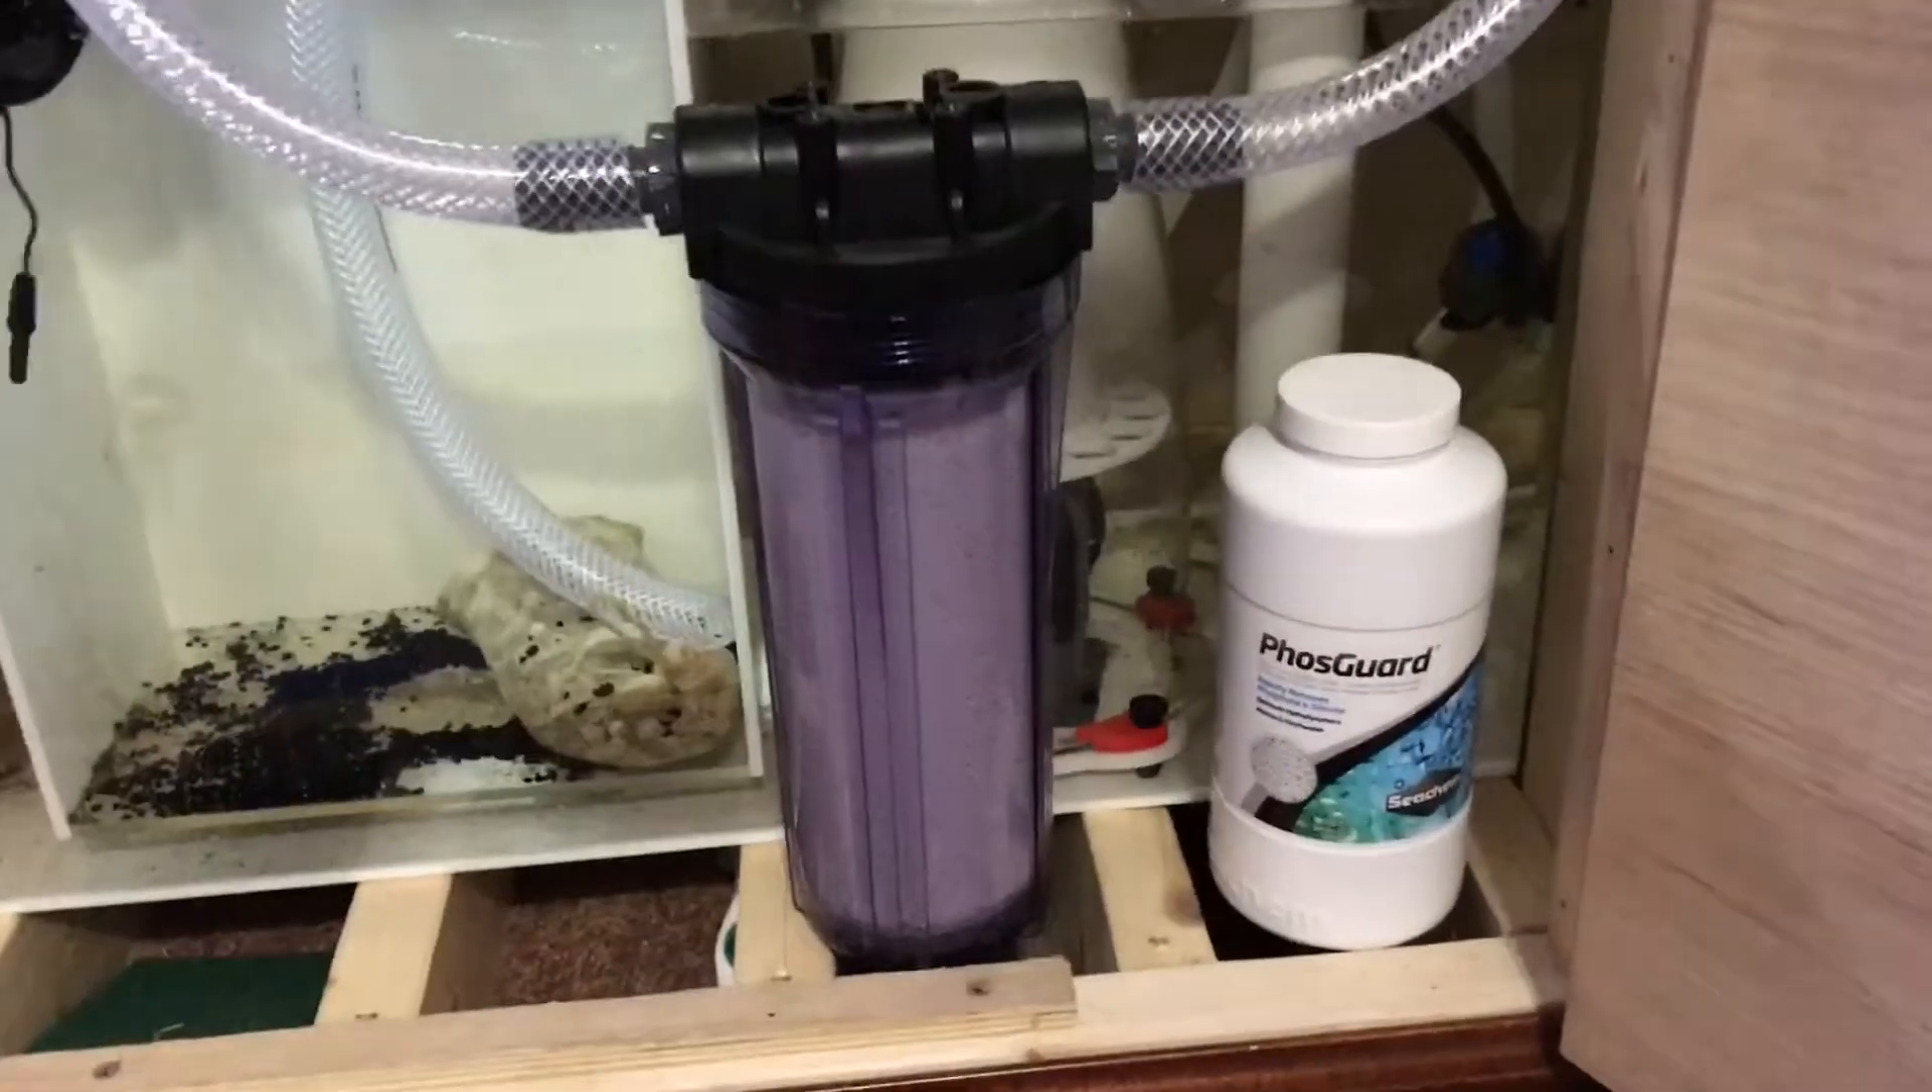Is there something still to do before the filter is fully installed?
No.